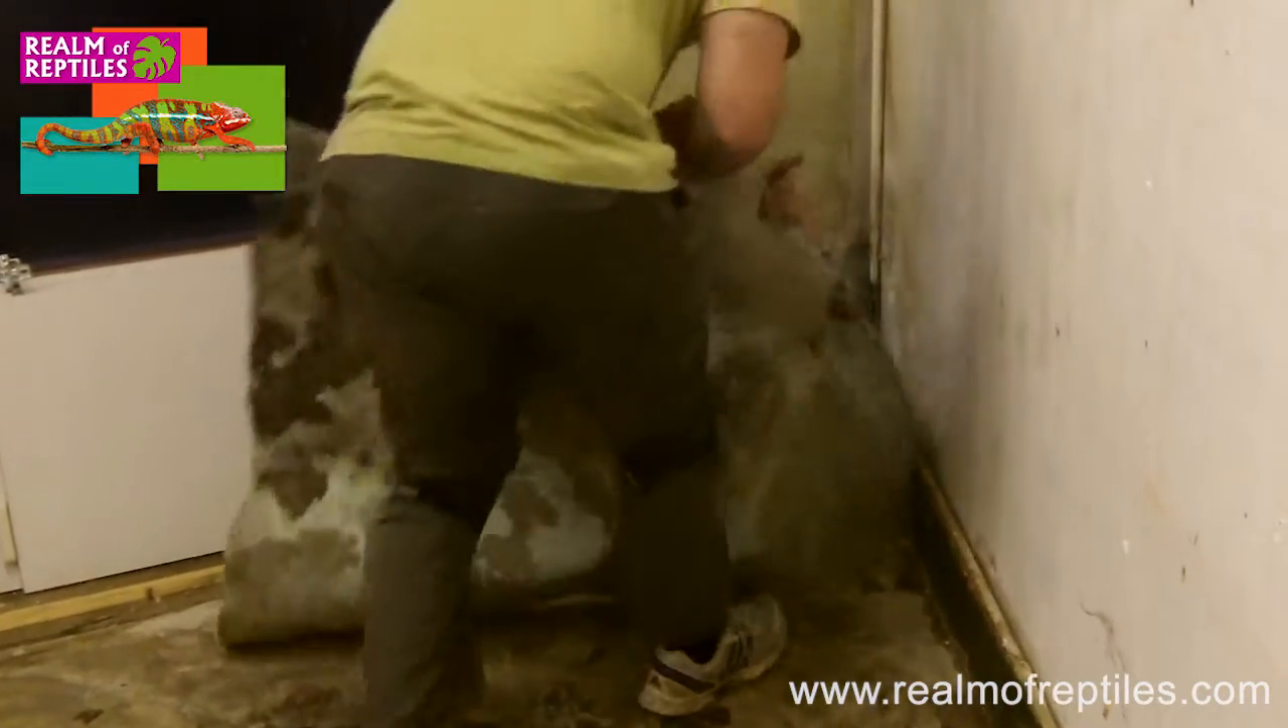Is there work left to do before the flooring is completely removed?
Yes.